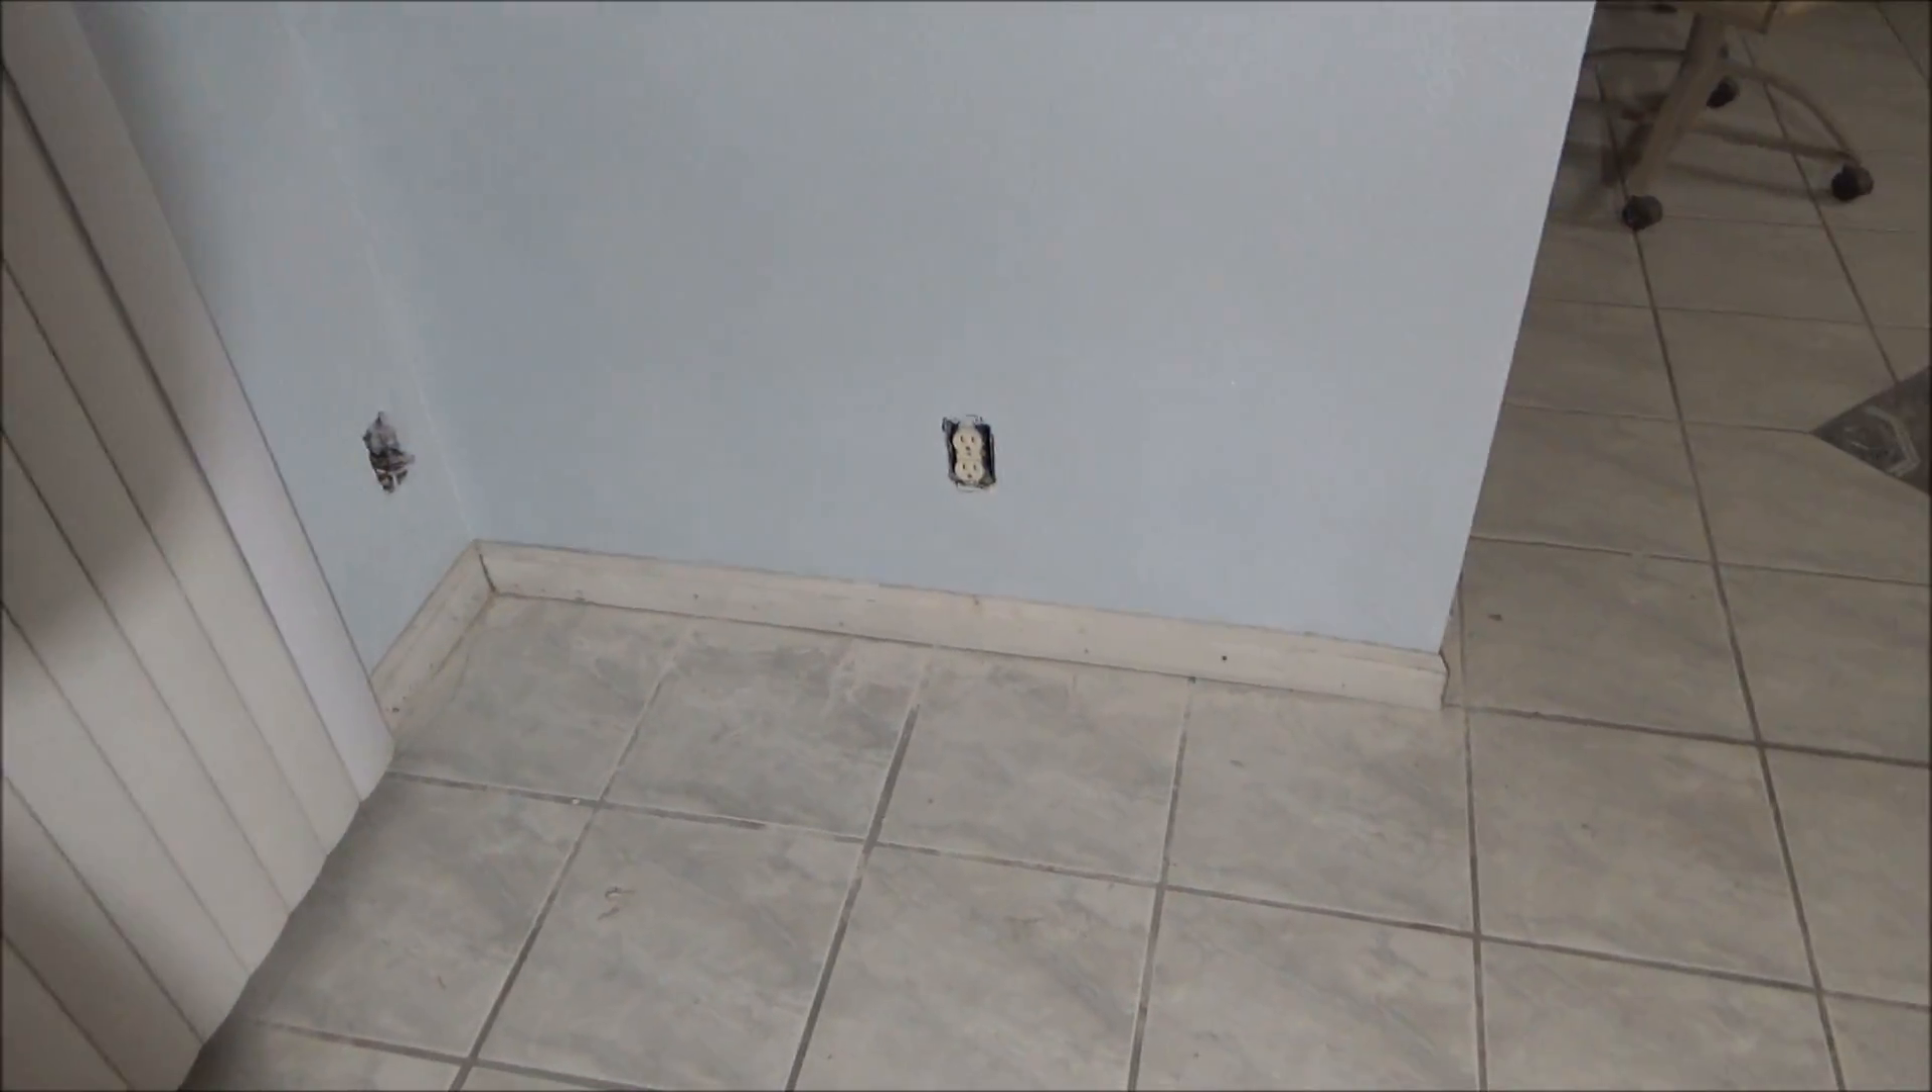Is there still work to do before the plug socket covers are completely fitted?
Yes.